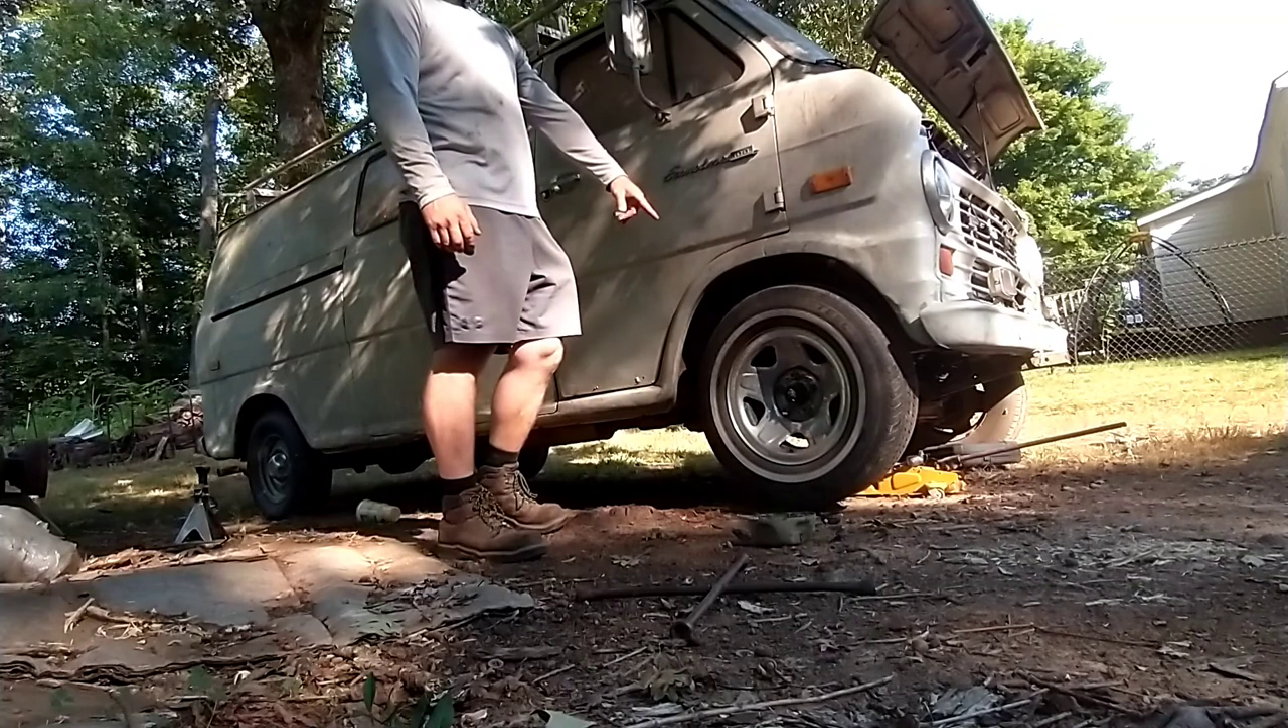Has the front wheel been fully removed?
No.